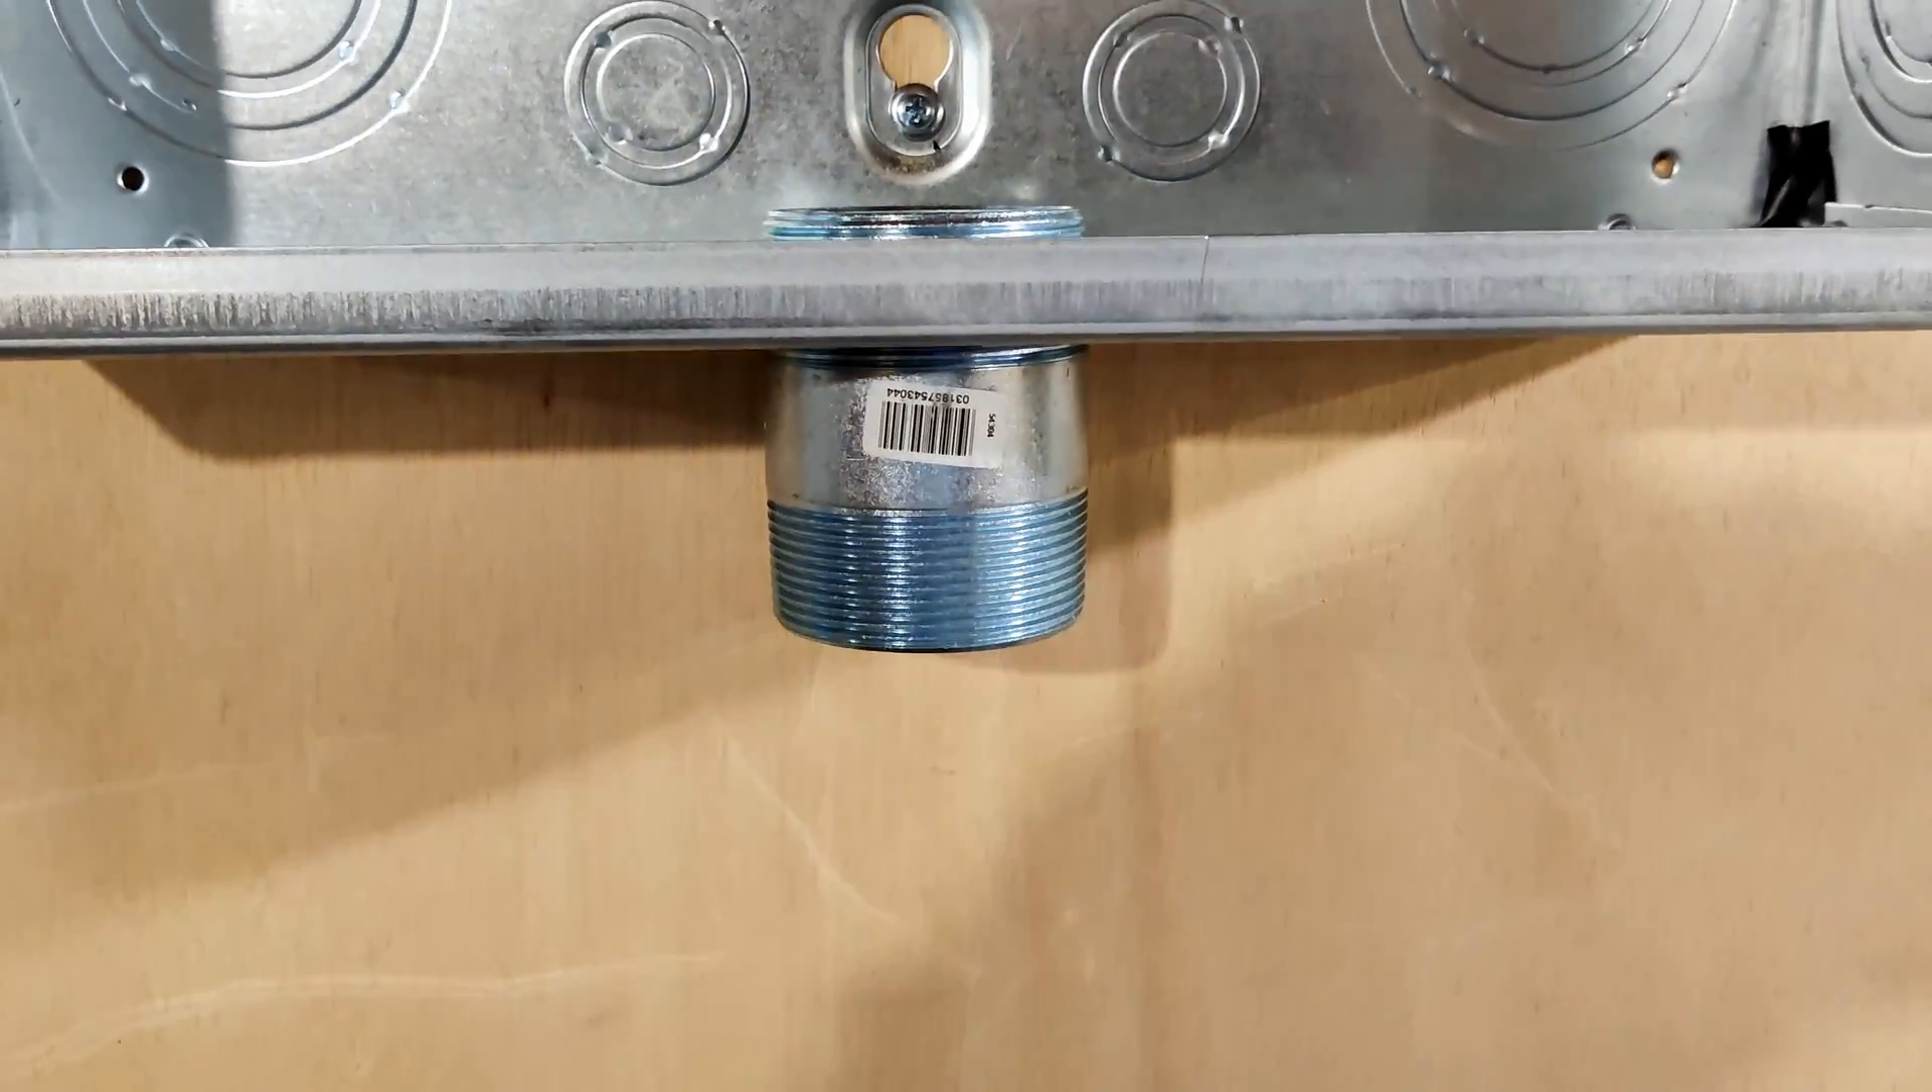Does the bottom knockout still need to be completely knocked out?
No.